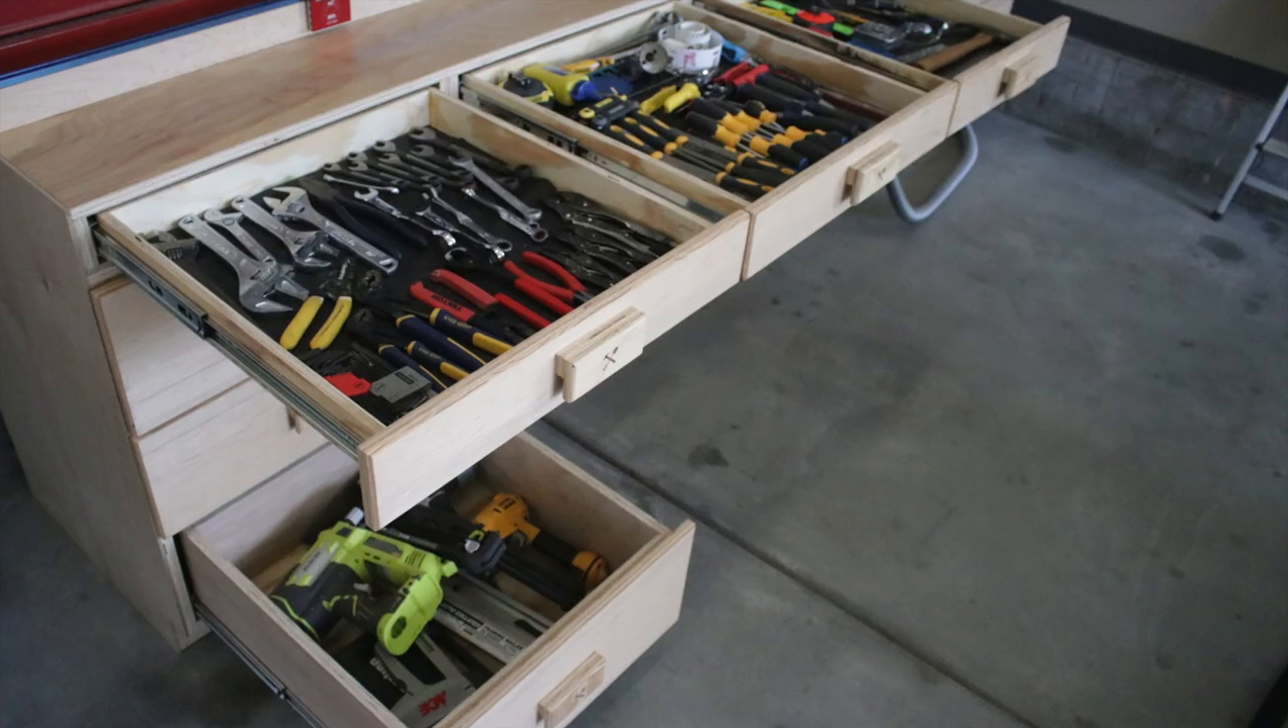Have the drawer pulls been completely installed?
Yes.